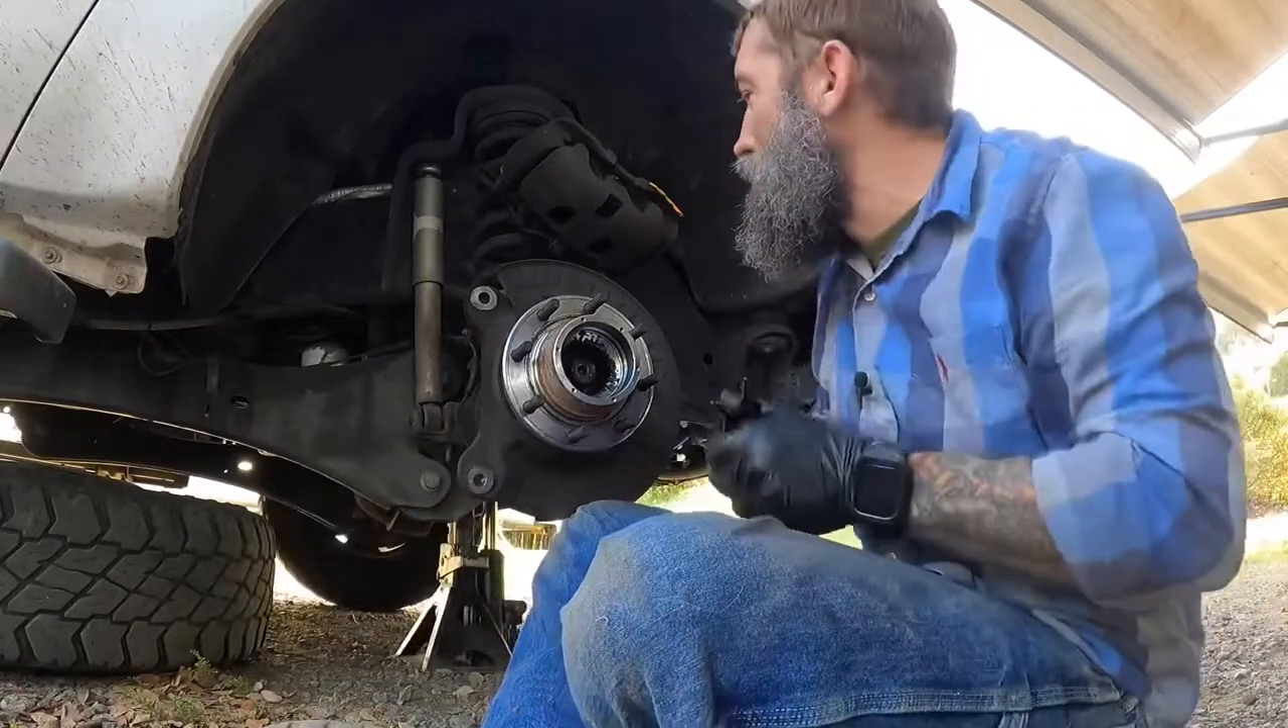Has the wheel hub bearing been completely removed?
No.